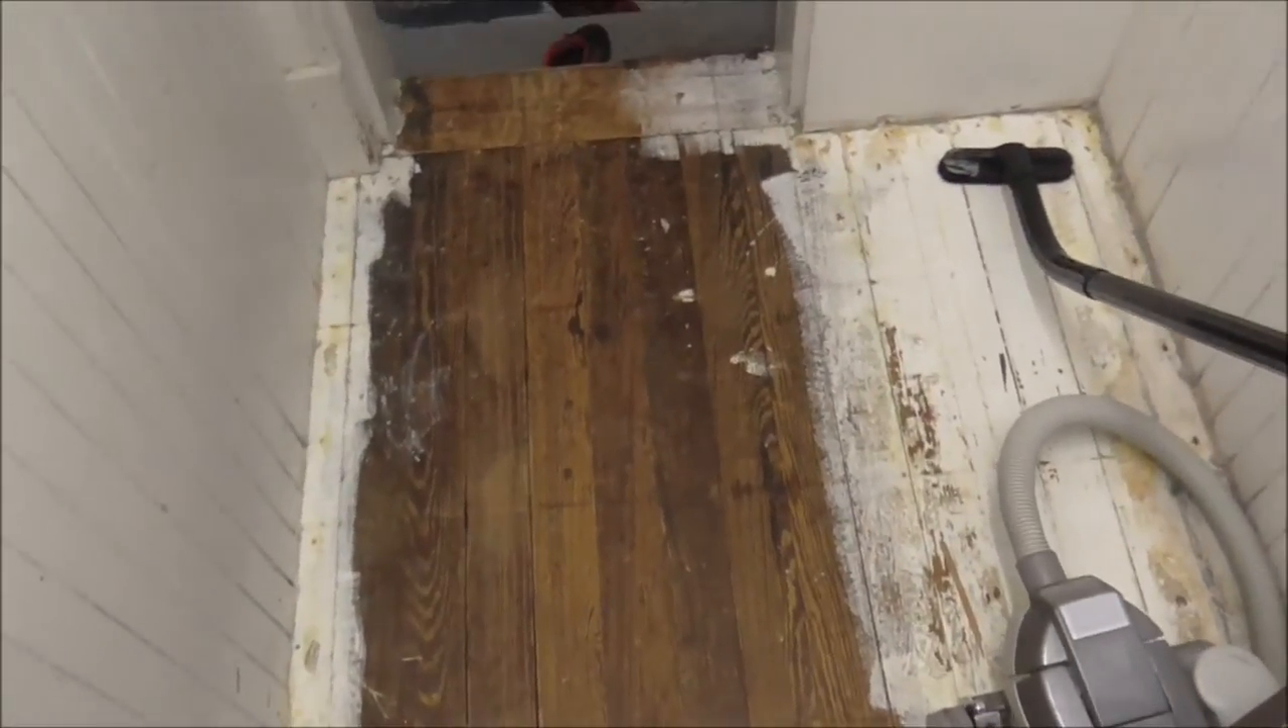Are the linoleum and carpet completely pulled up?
Yes.